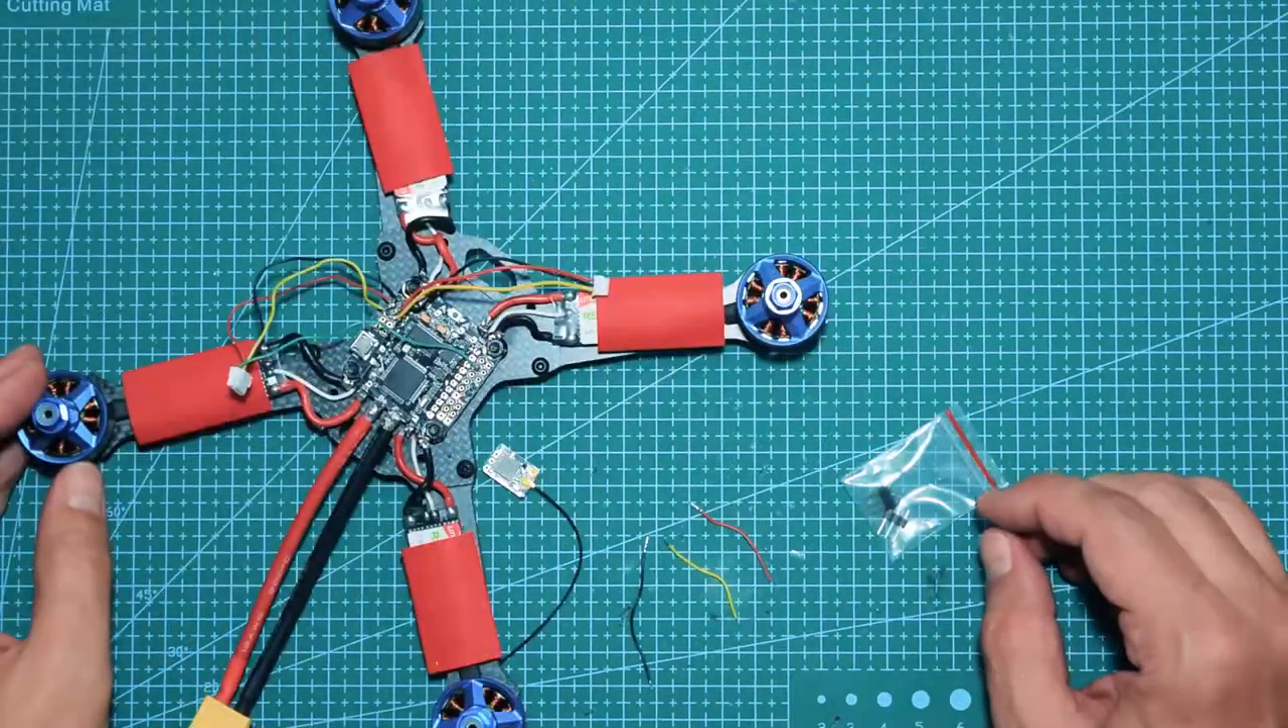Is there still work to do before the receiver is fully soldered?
Yes.